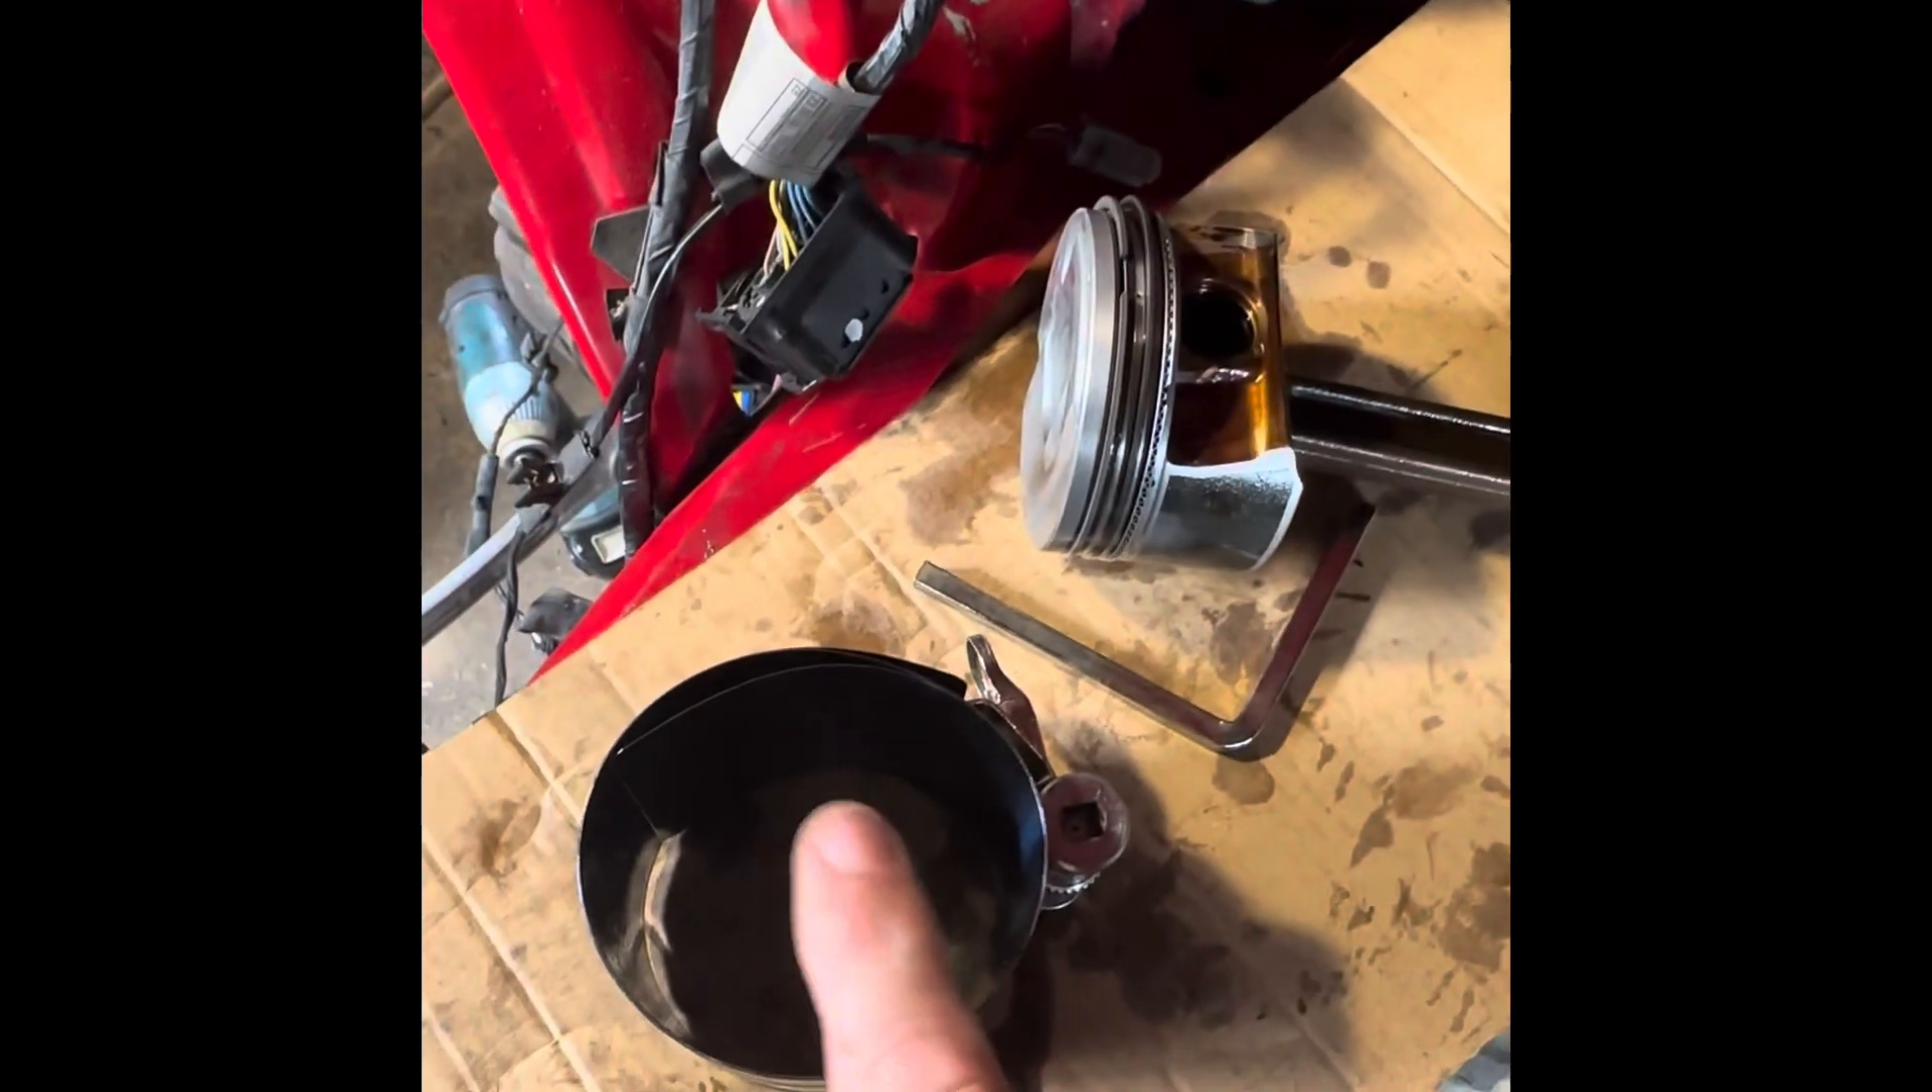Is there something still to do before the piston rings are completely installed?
No.